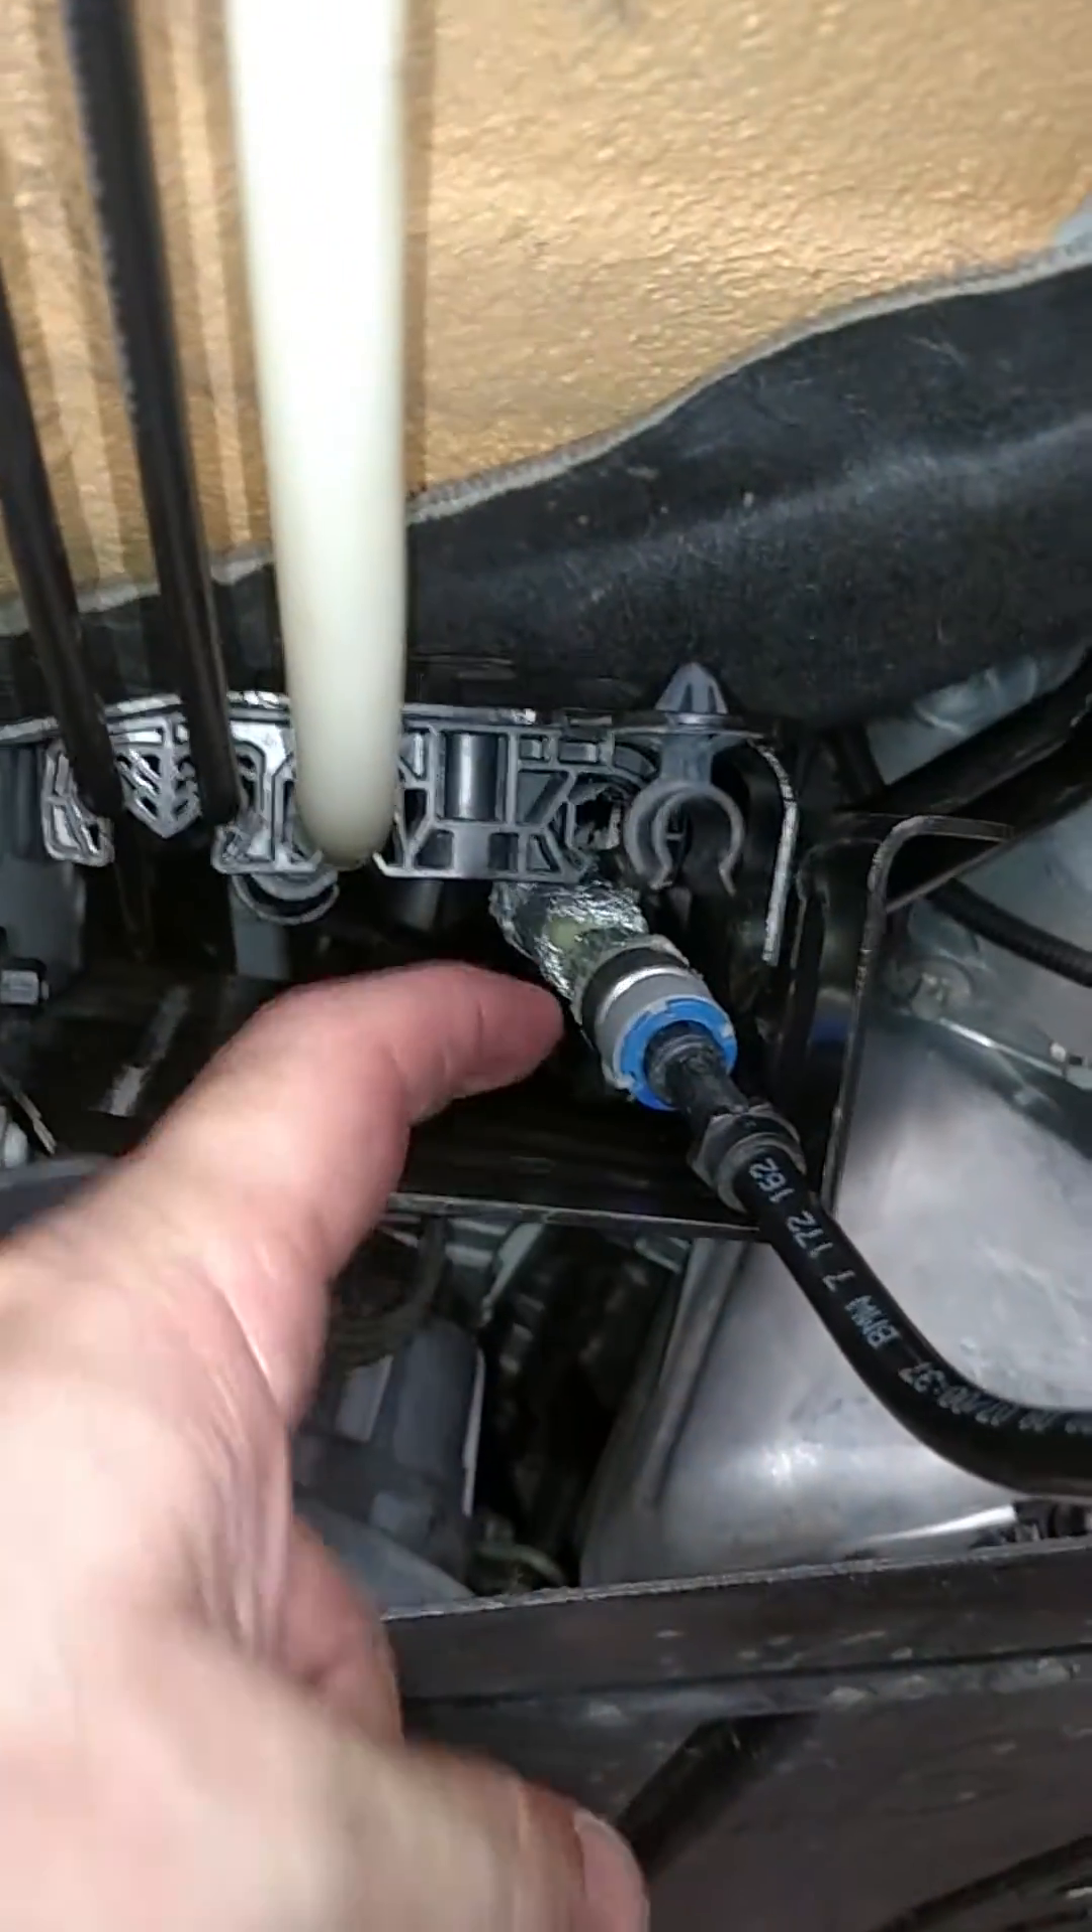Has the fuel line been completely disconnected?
No.